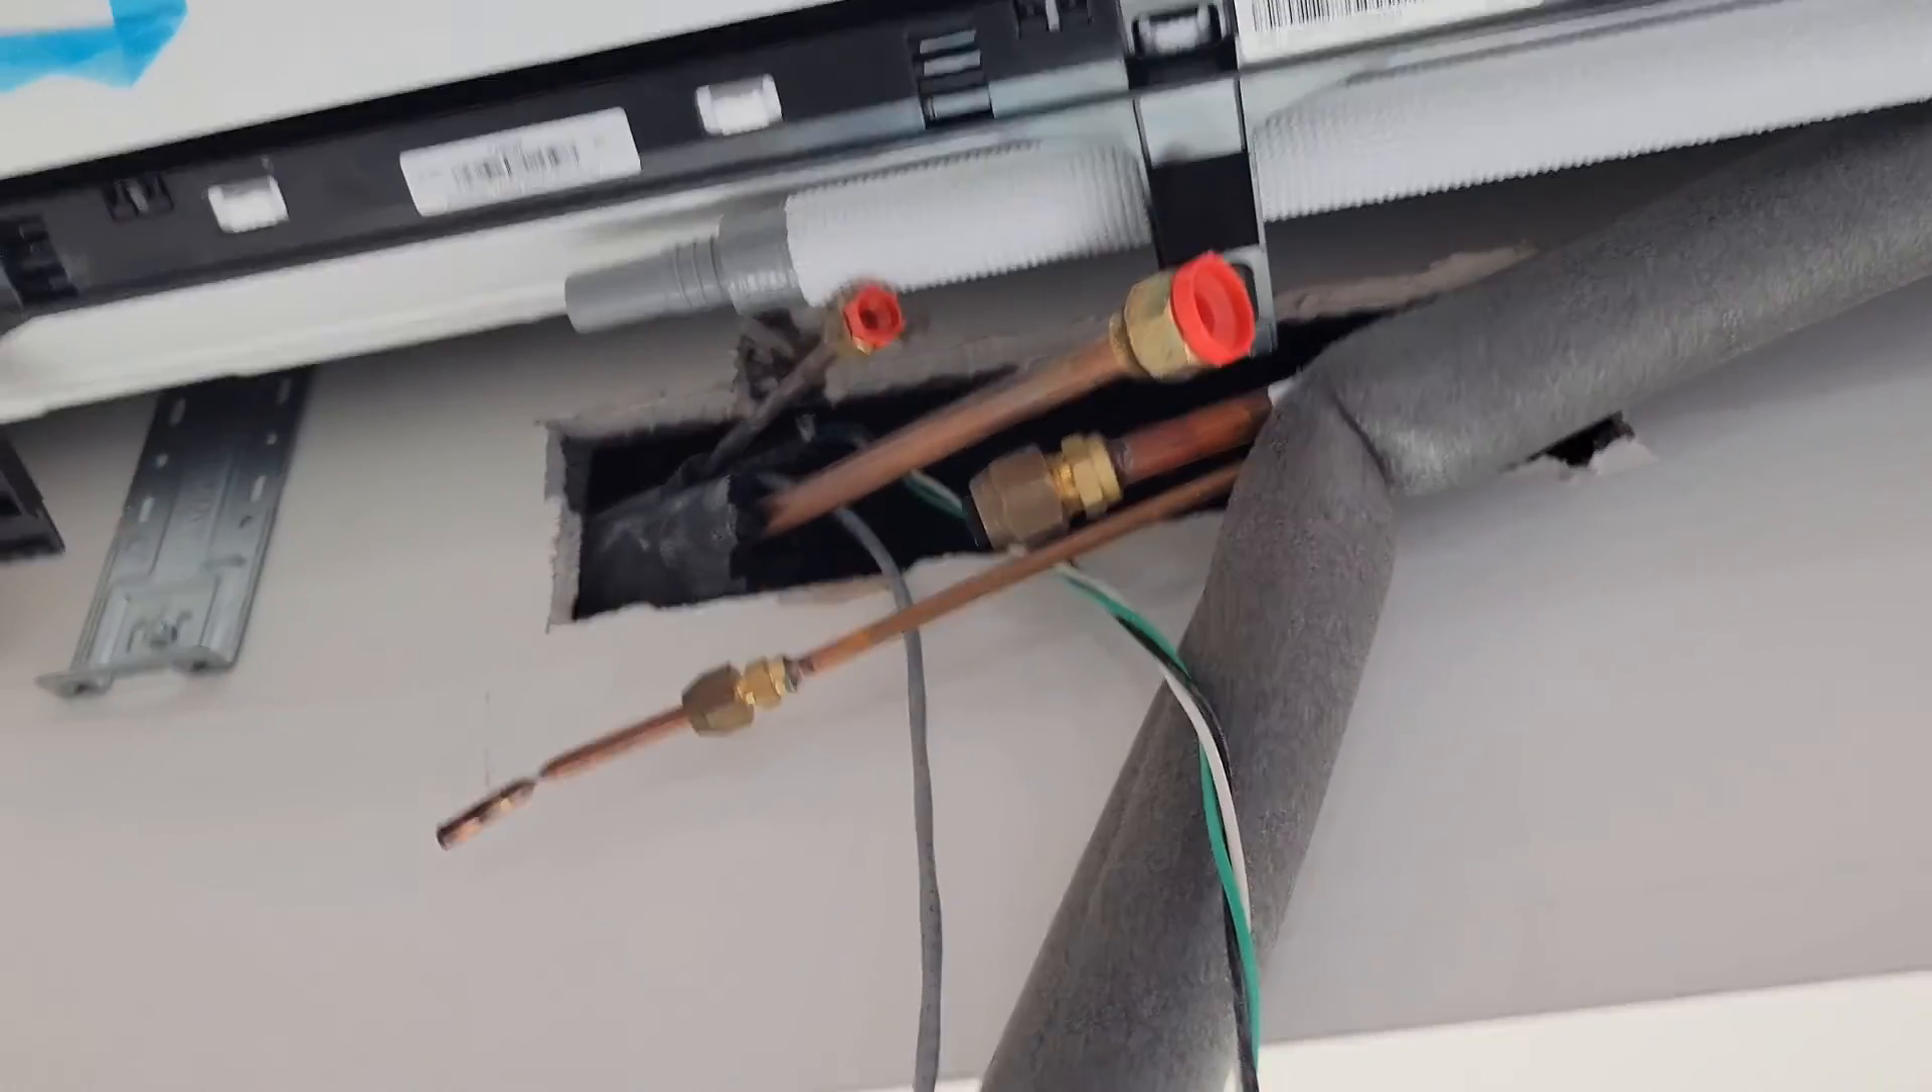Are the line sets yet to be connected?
Yes.